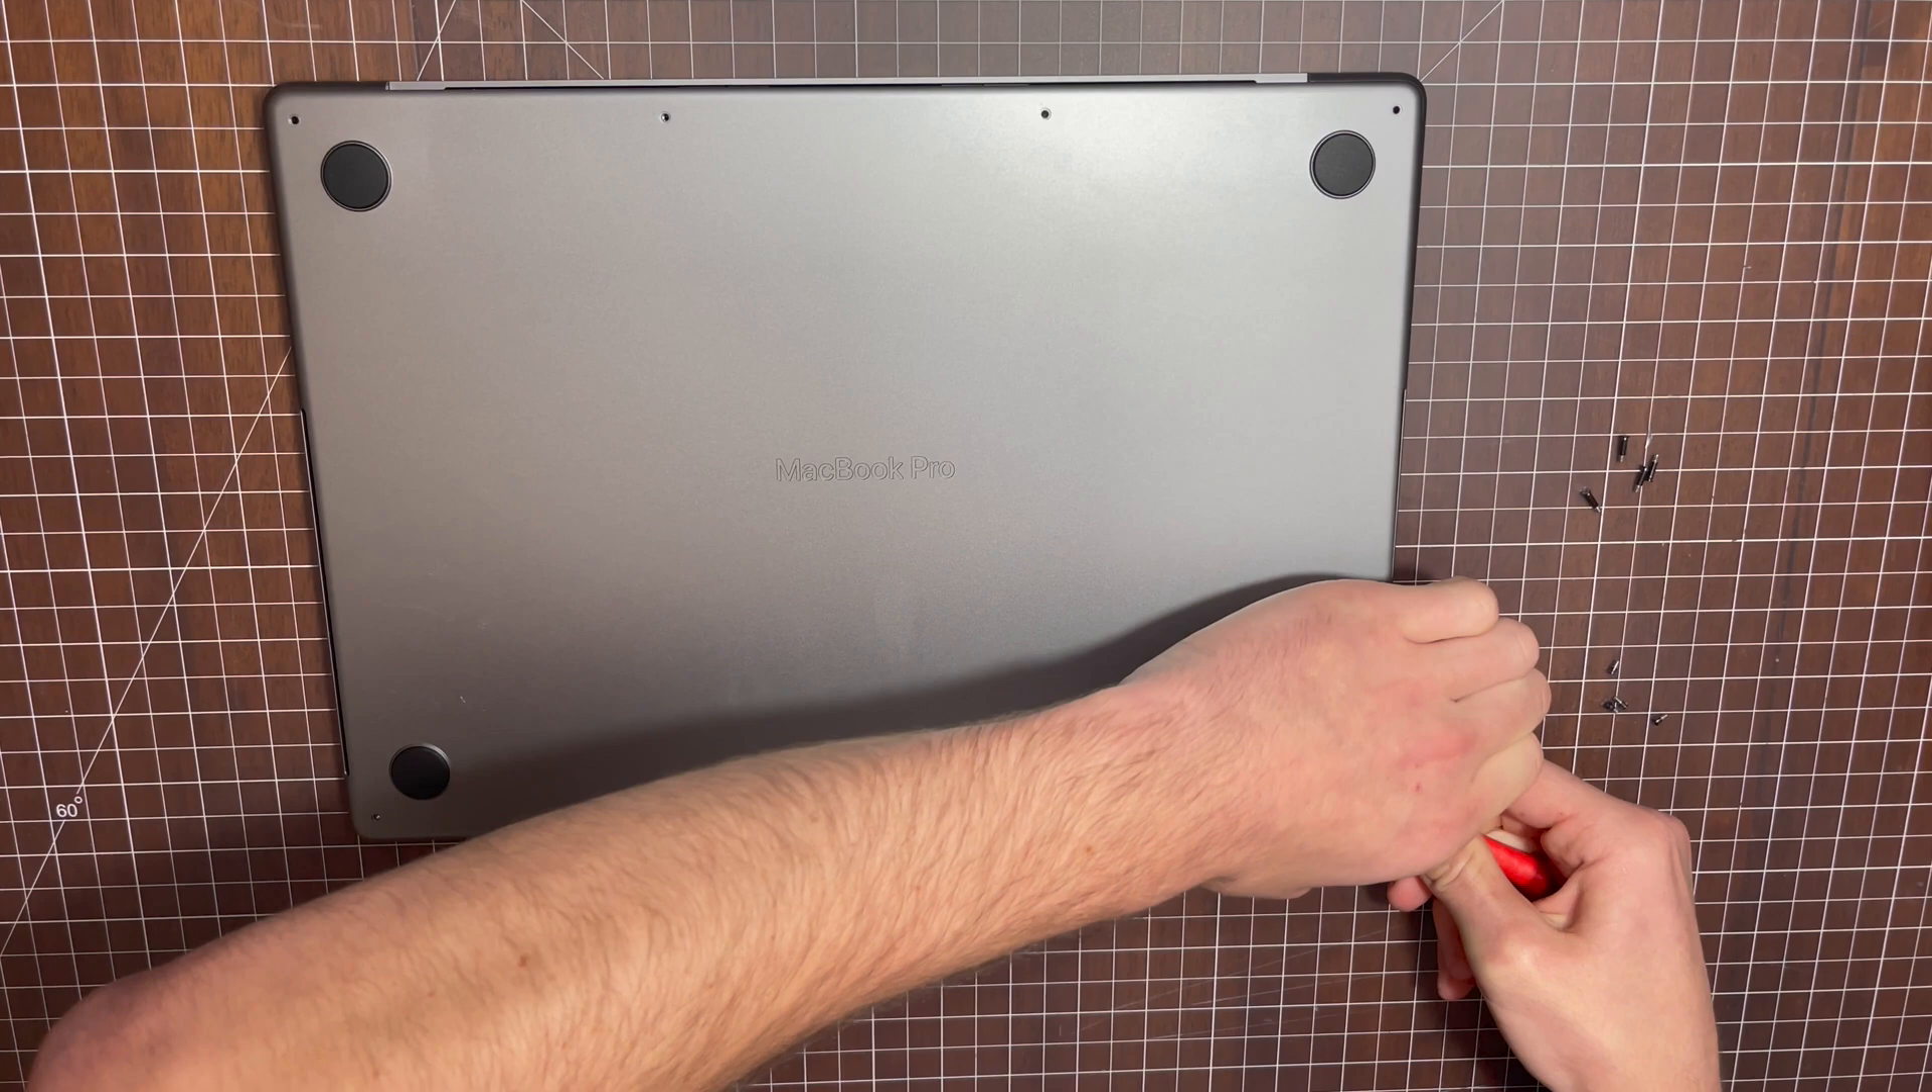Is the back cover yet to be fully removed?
Yes.